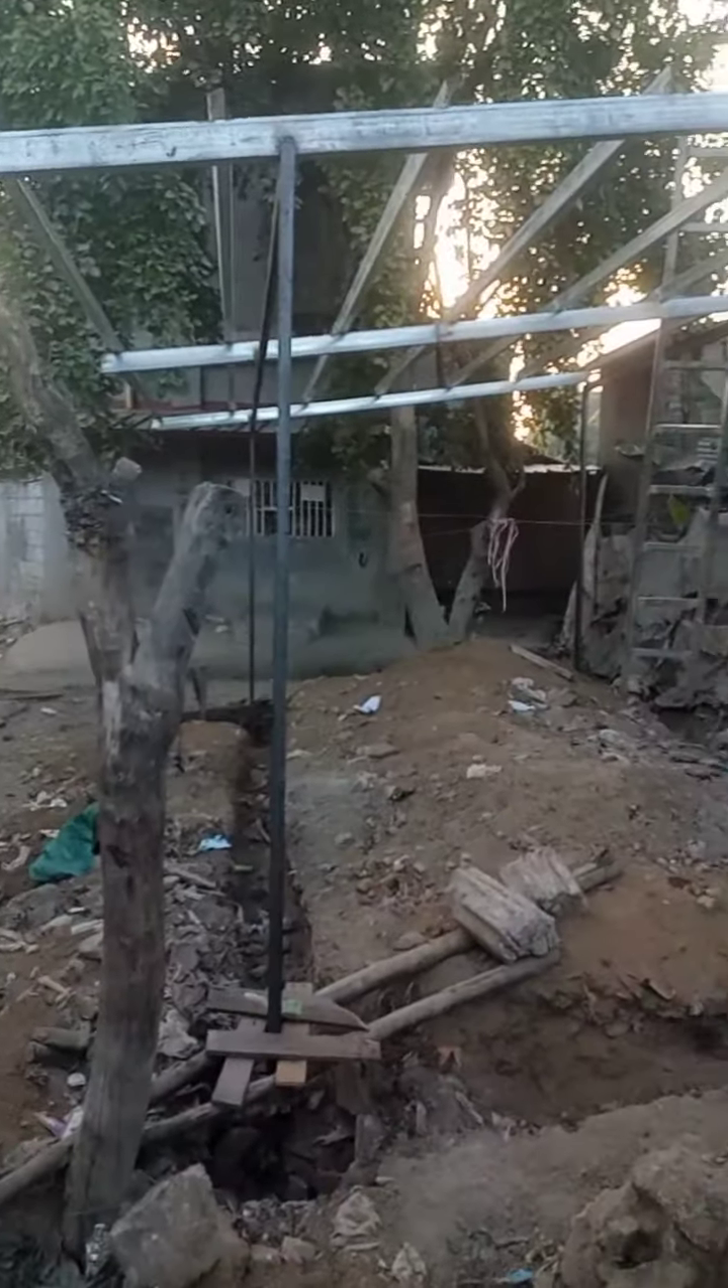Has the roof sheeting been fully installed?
No.